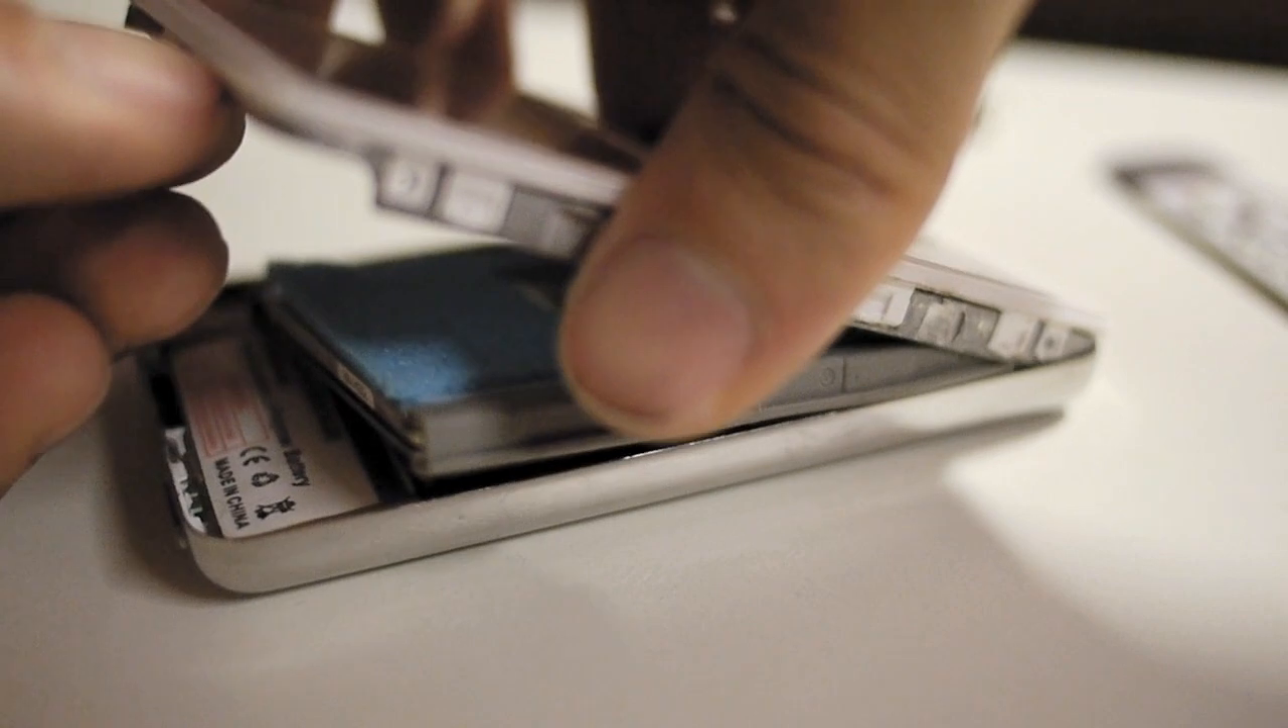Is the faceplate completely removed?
No.